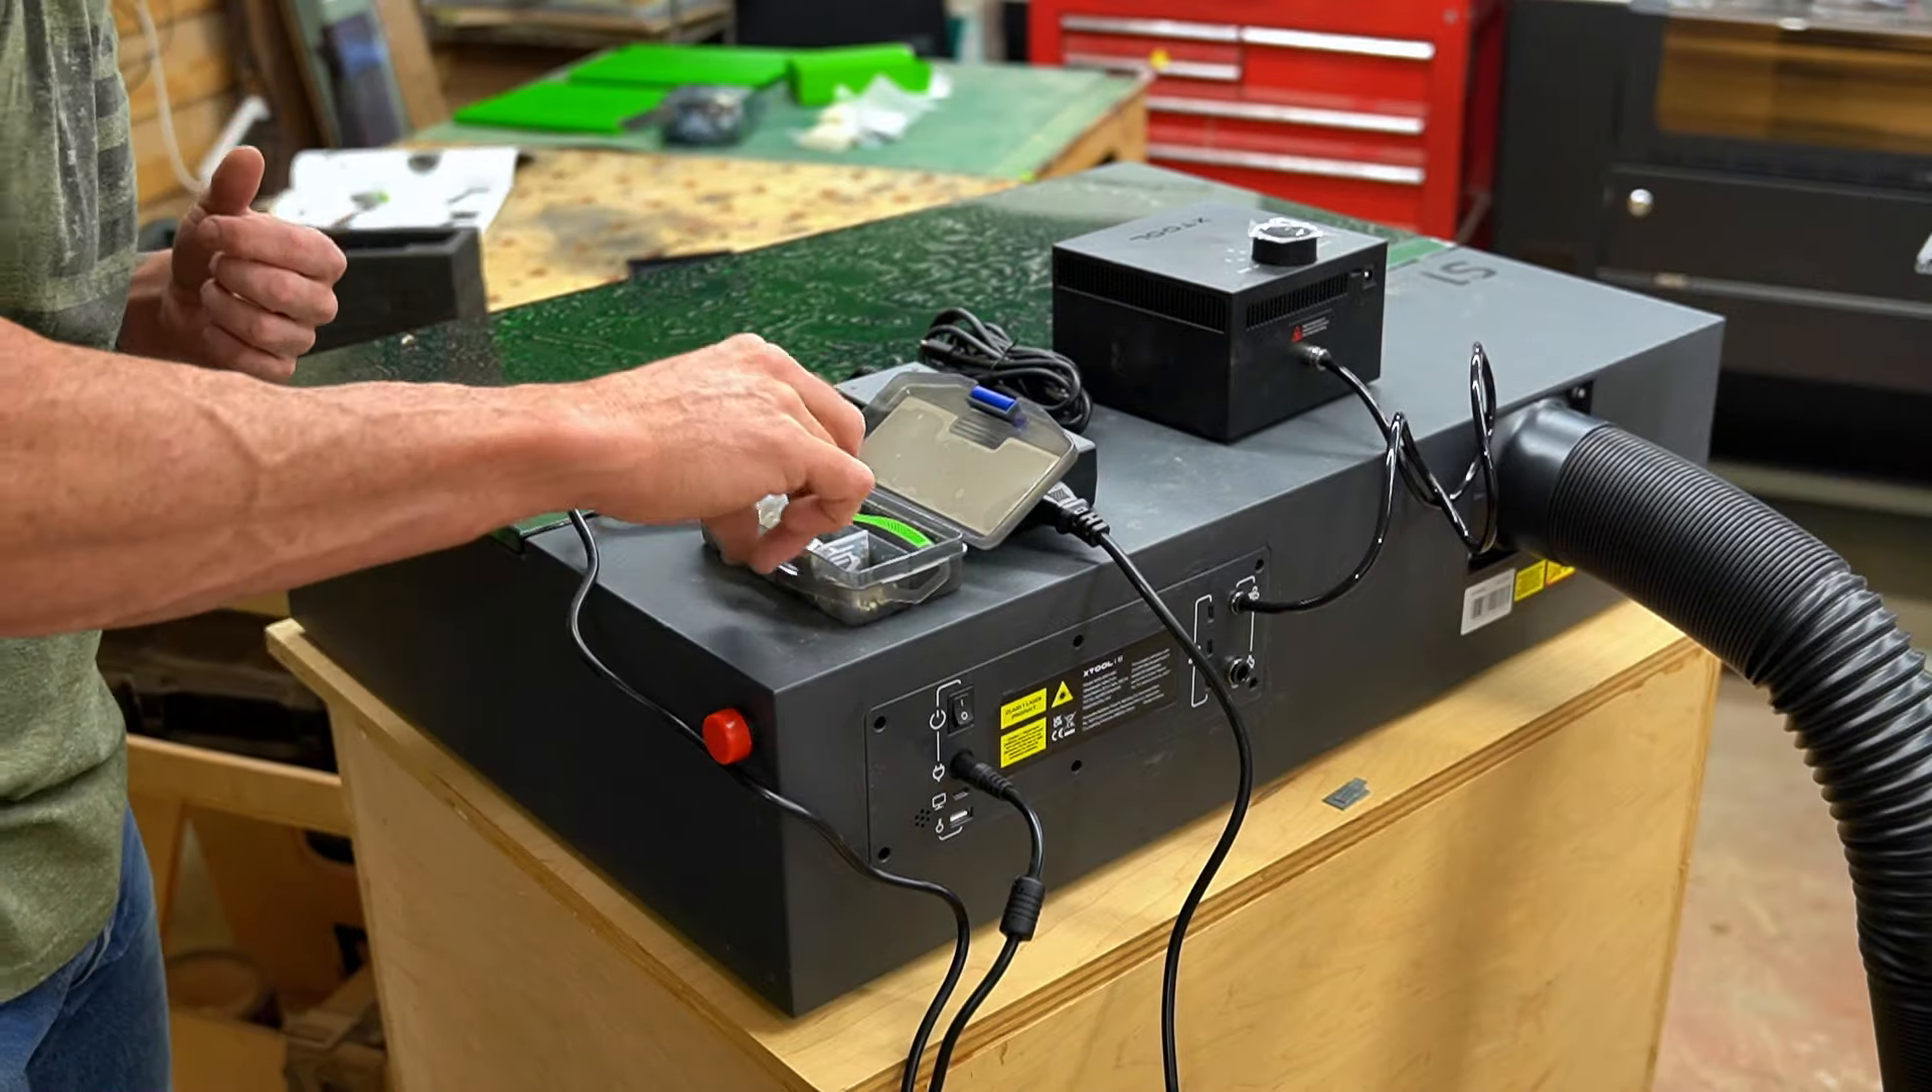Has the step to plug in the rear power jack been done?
Yes.